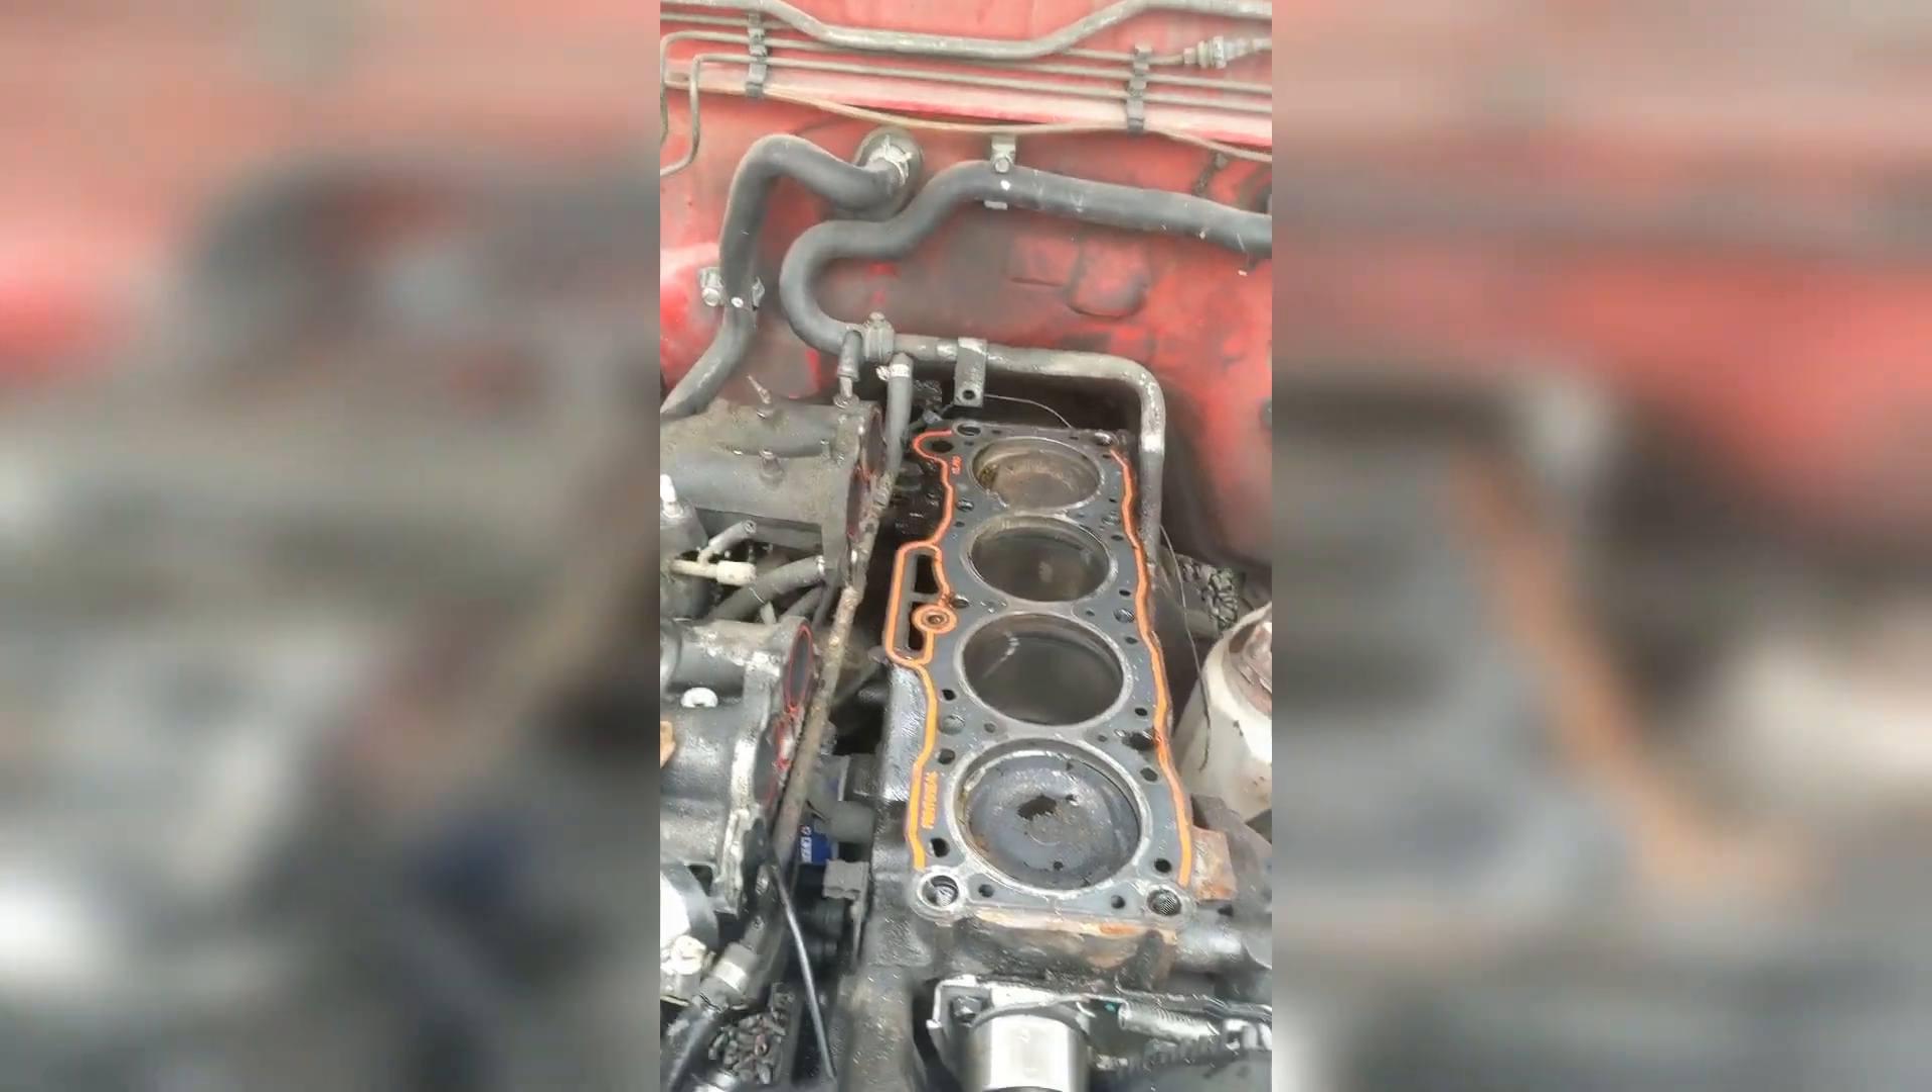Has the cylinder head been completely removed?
Yes.